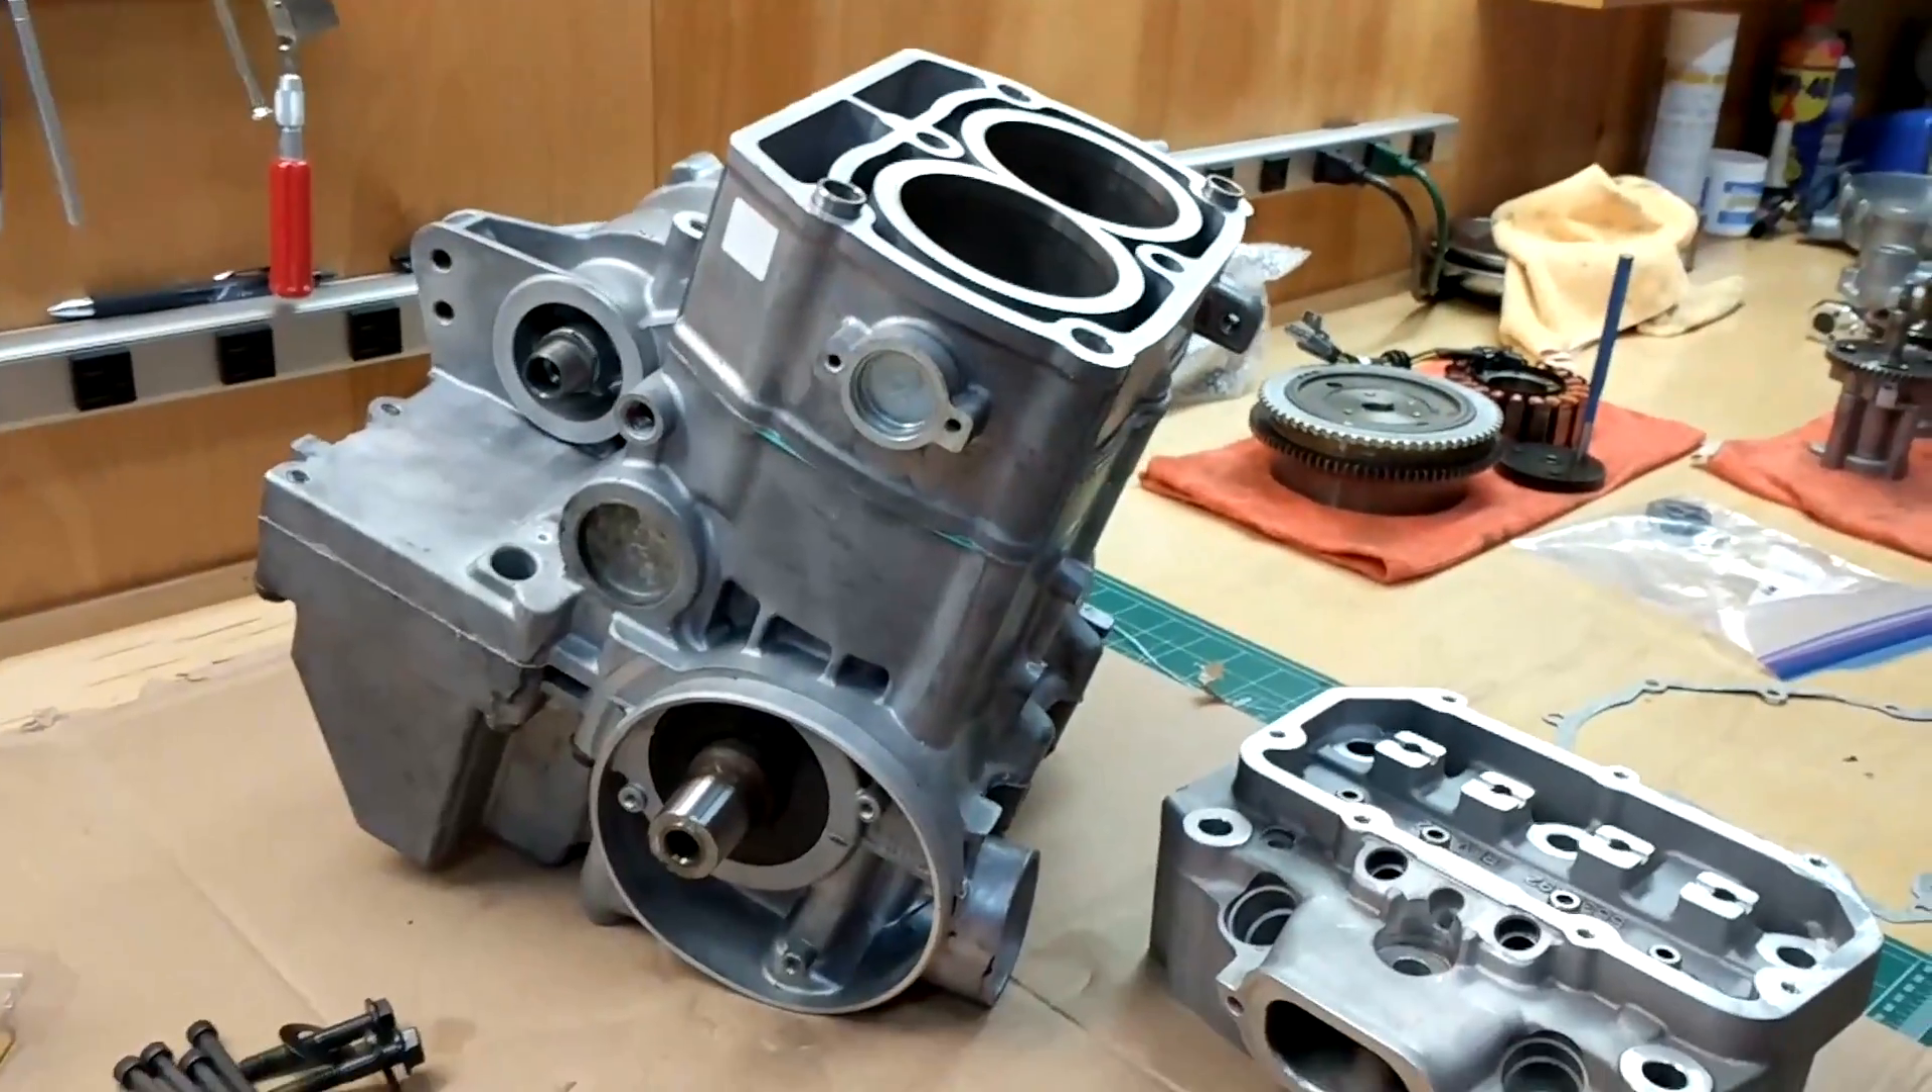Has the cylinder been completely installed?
Yes.